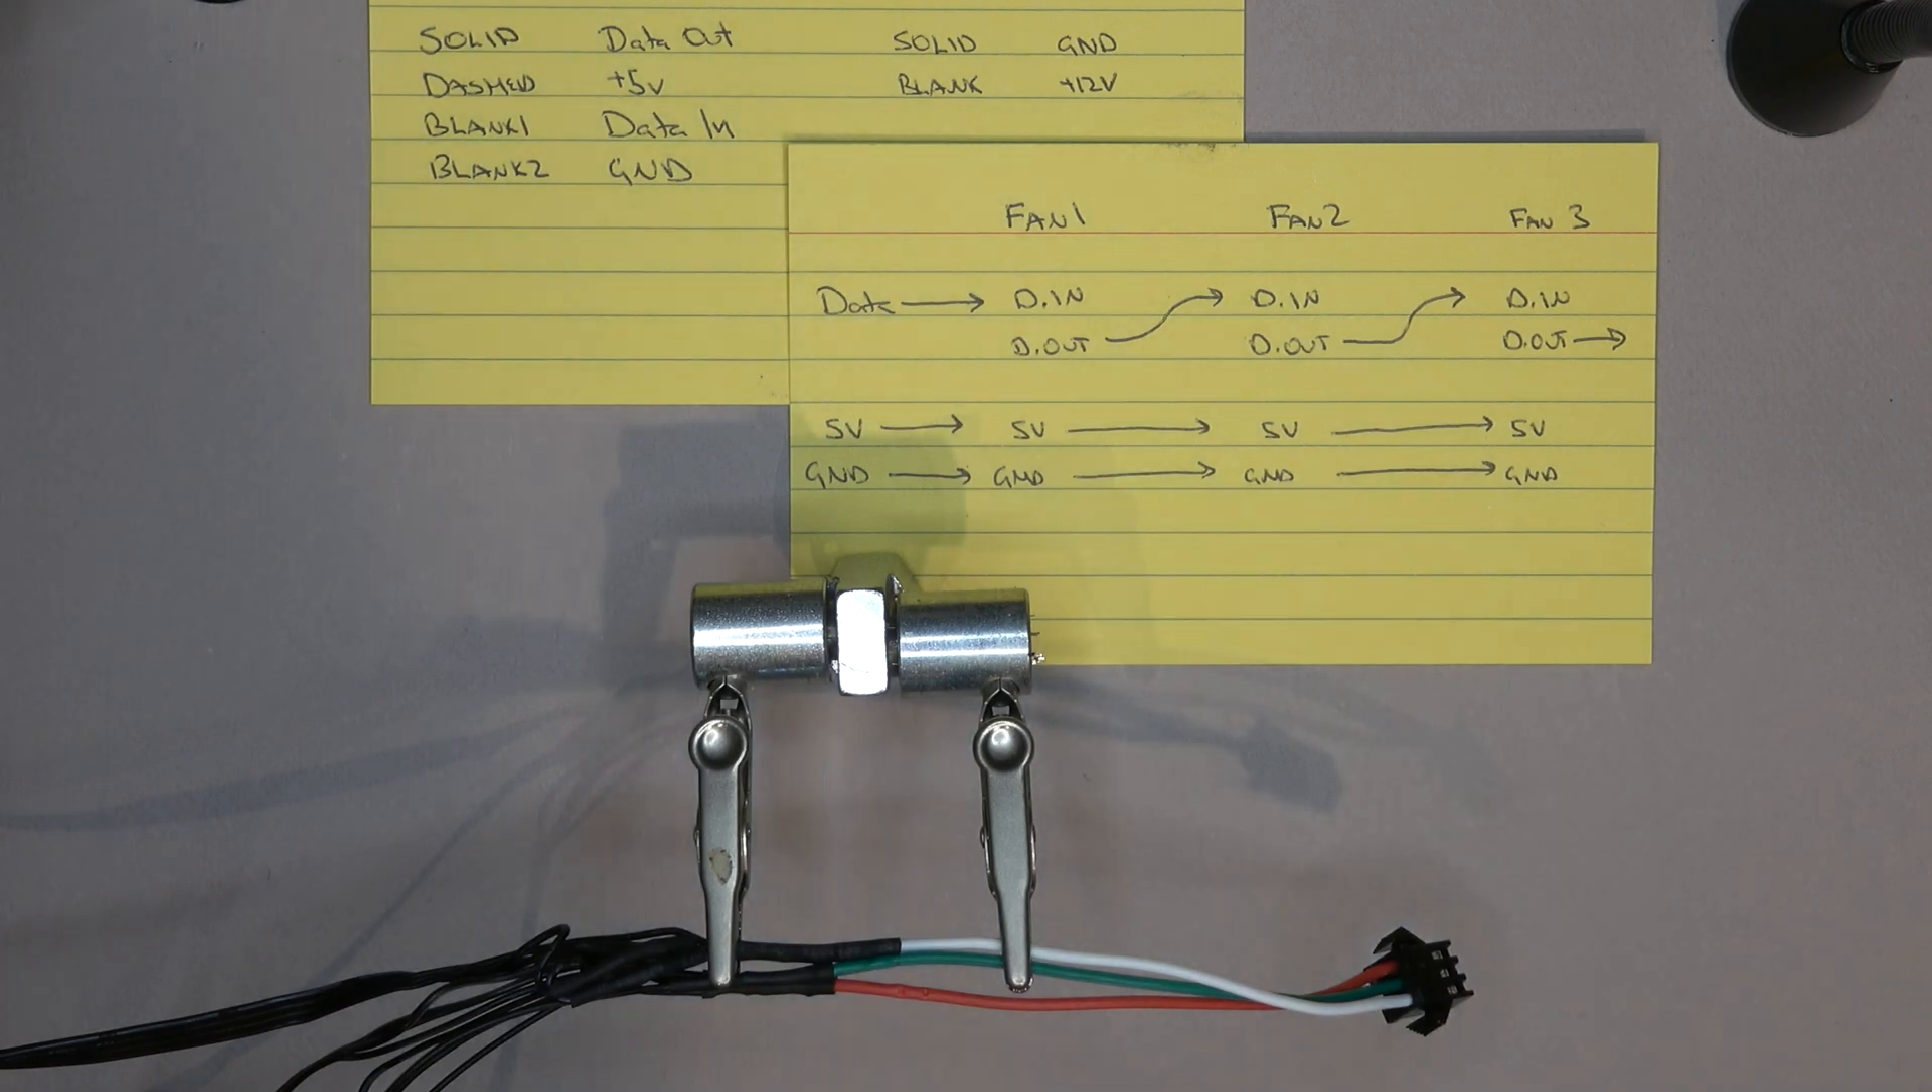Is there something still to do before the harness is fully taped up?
Yes.